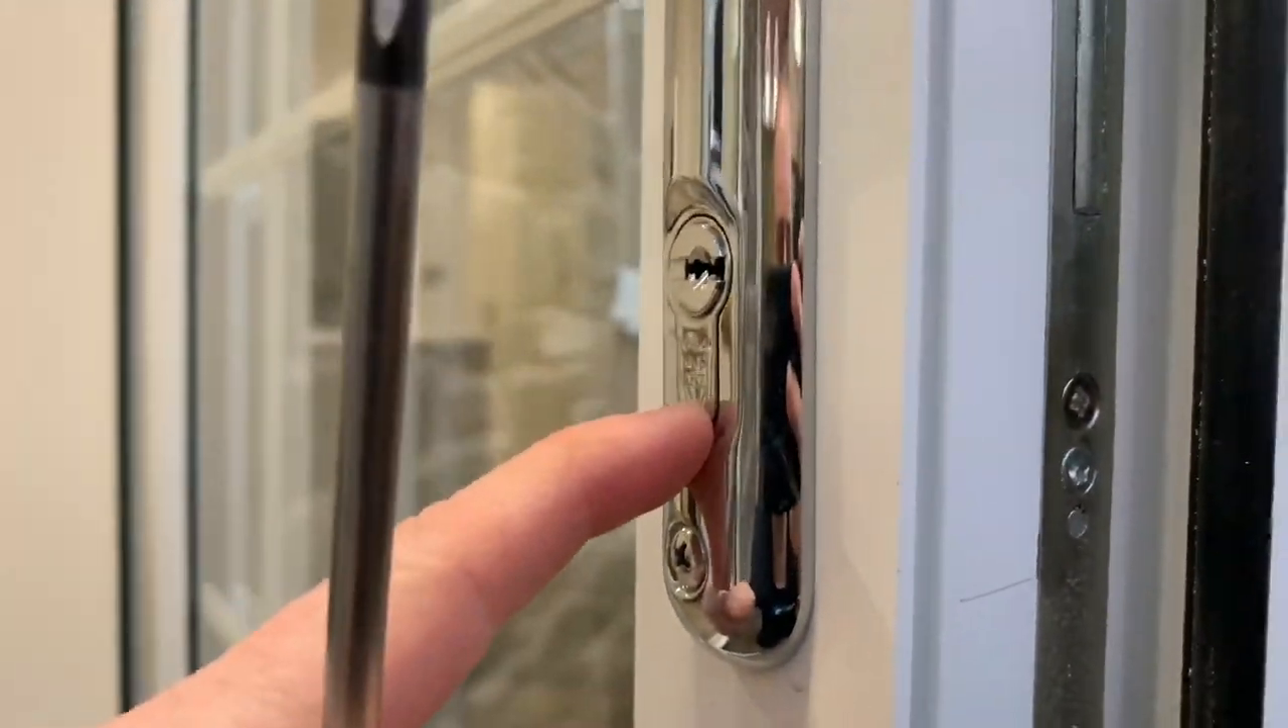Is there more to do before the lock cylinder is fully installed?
No.